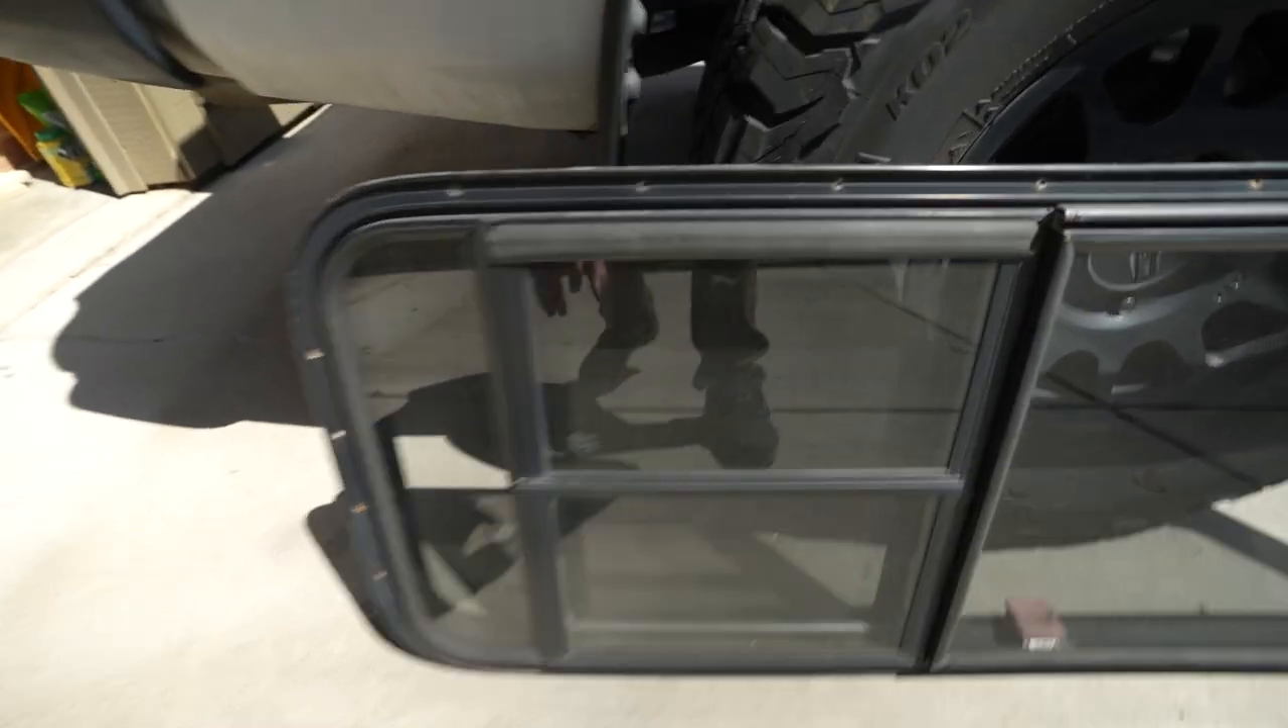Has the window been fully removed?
Yes.